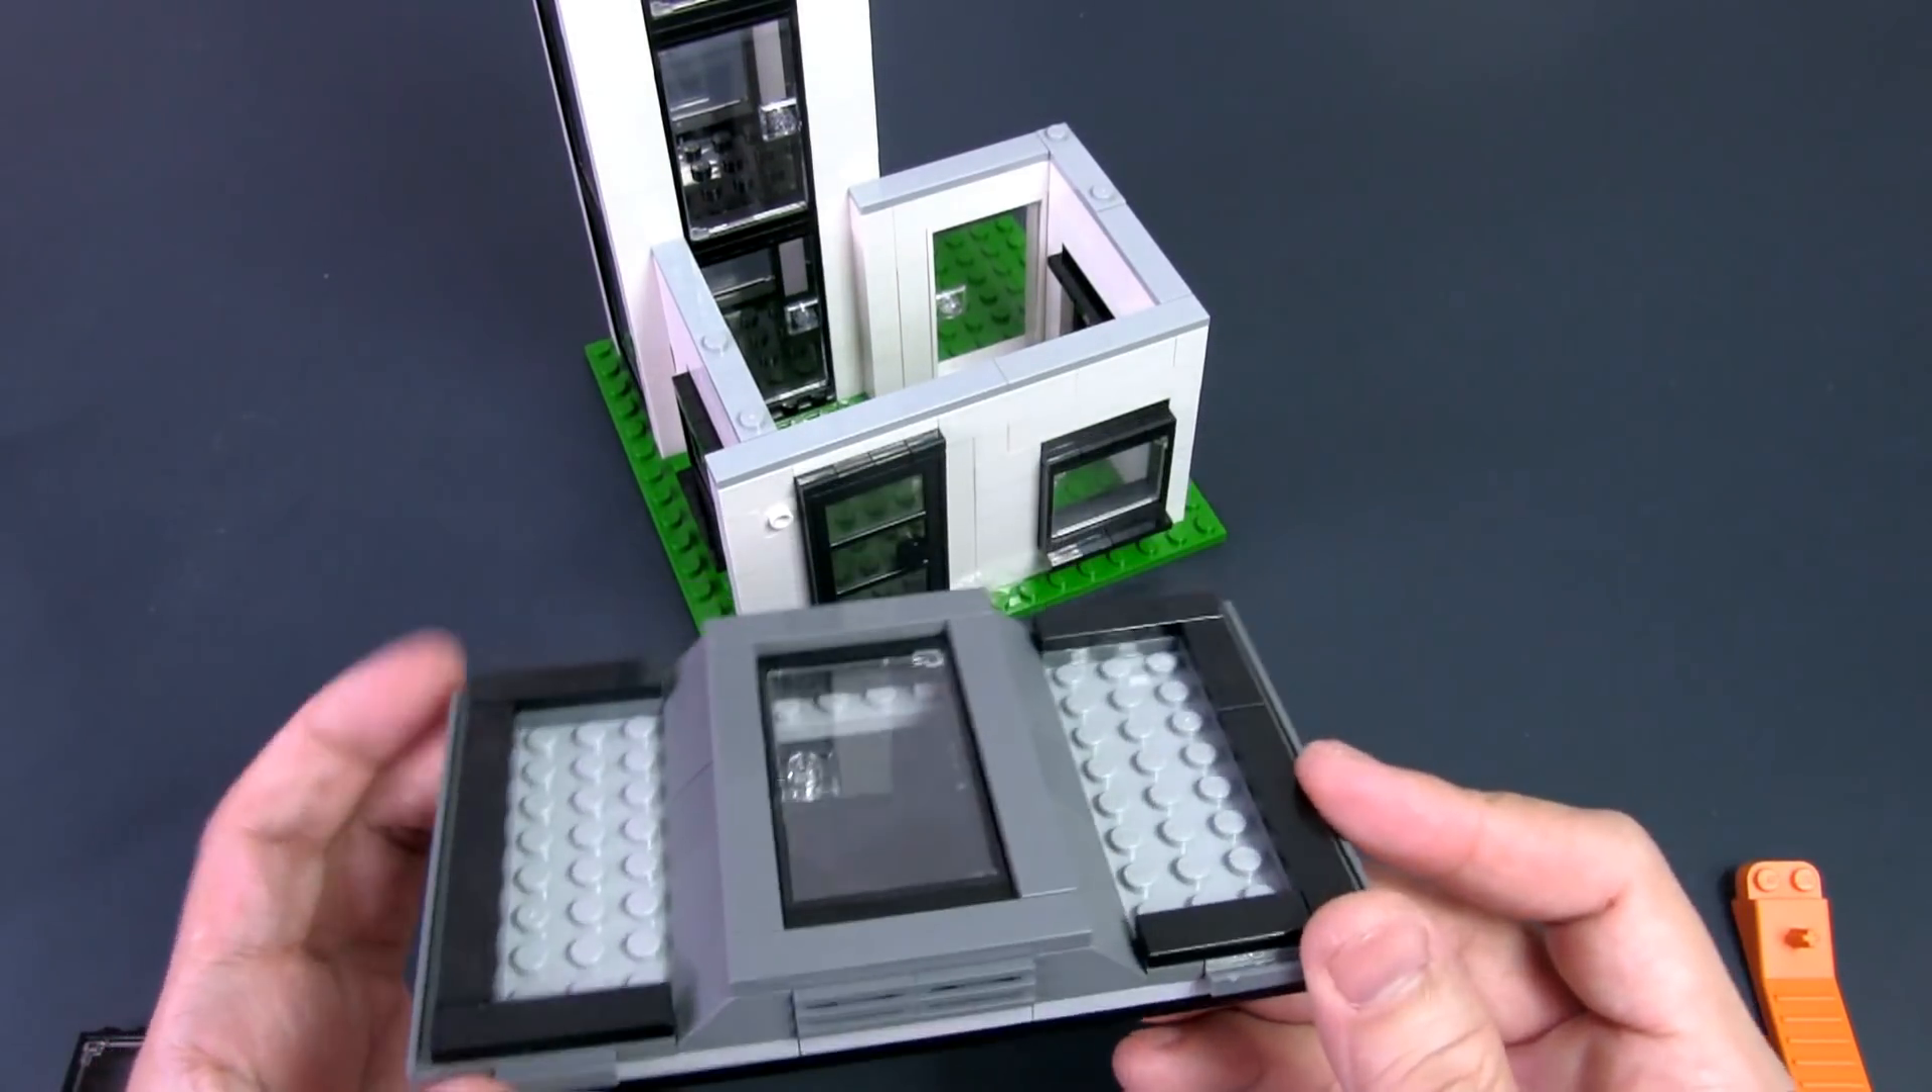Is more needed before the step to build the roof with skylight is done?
No.